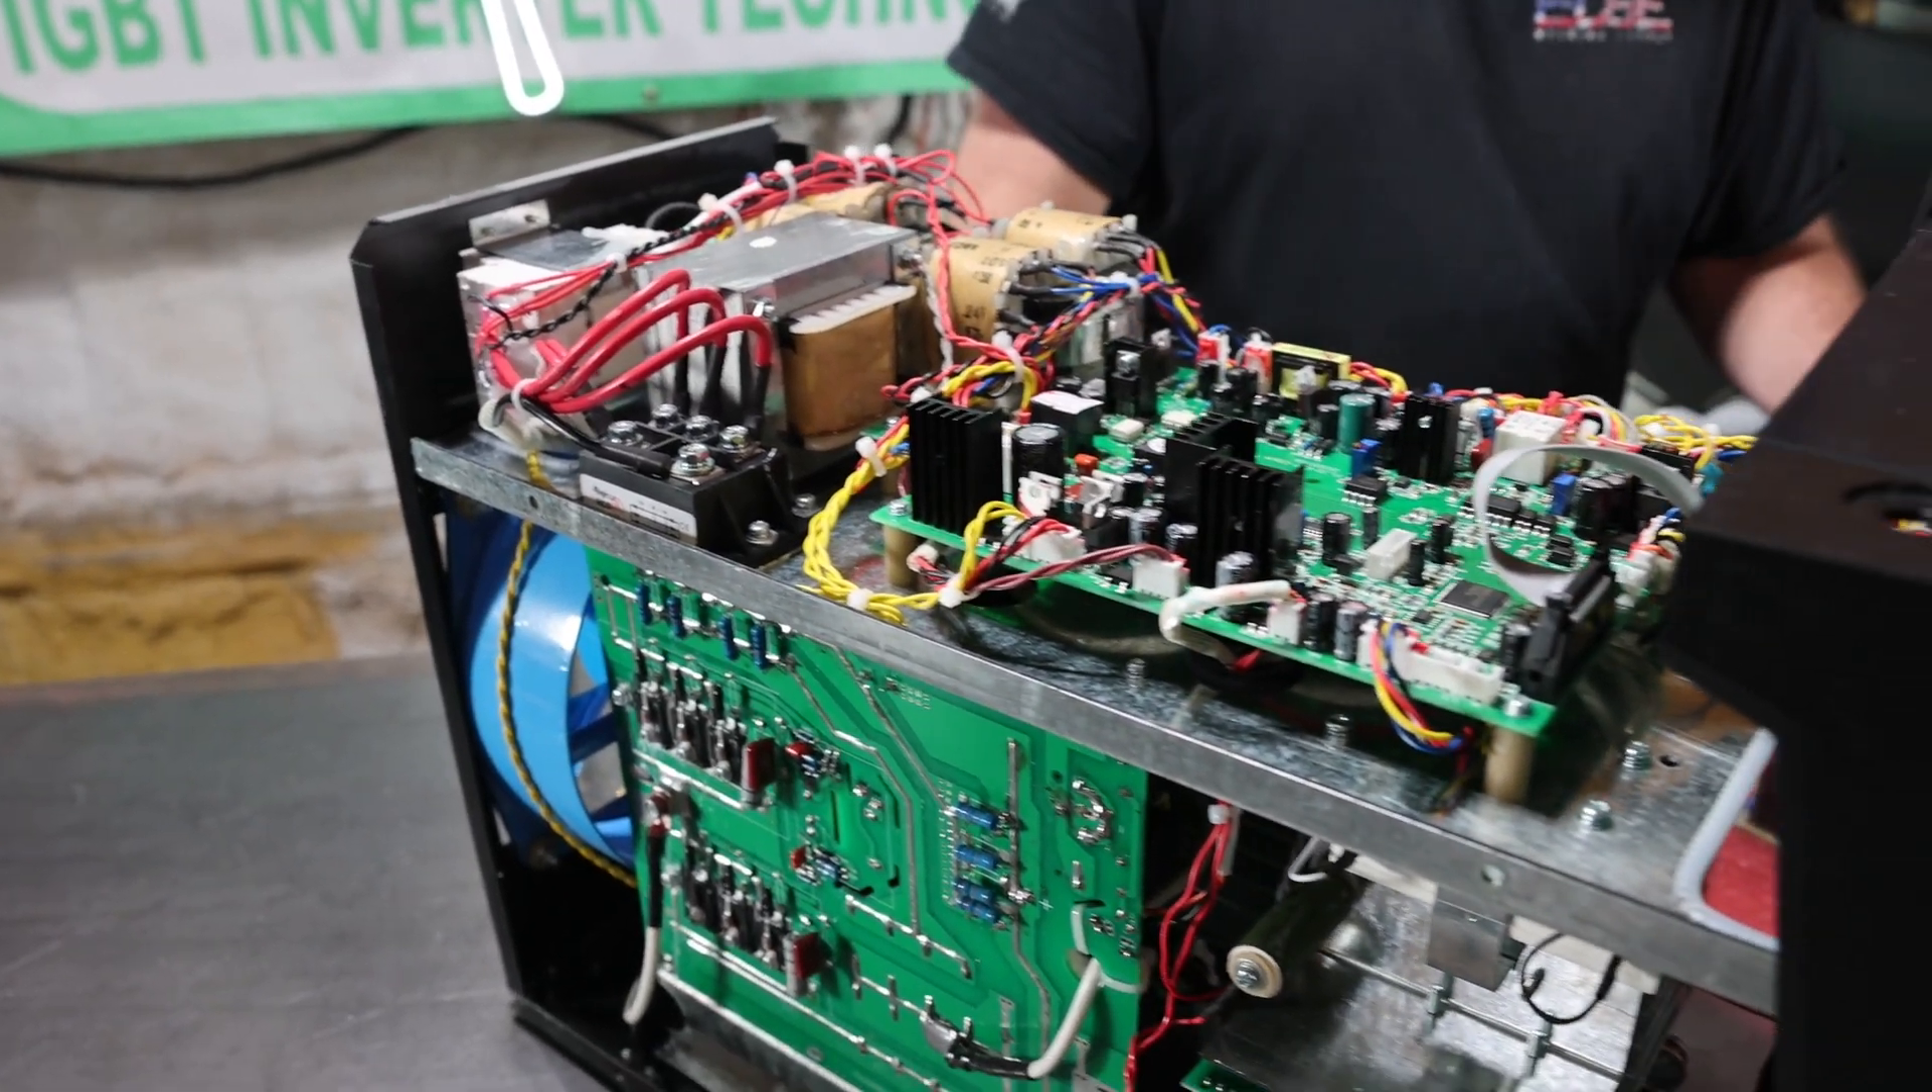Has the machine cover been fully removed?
Yes.